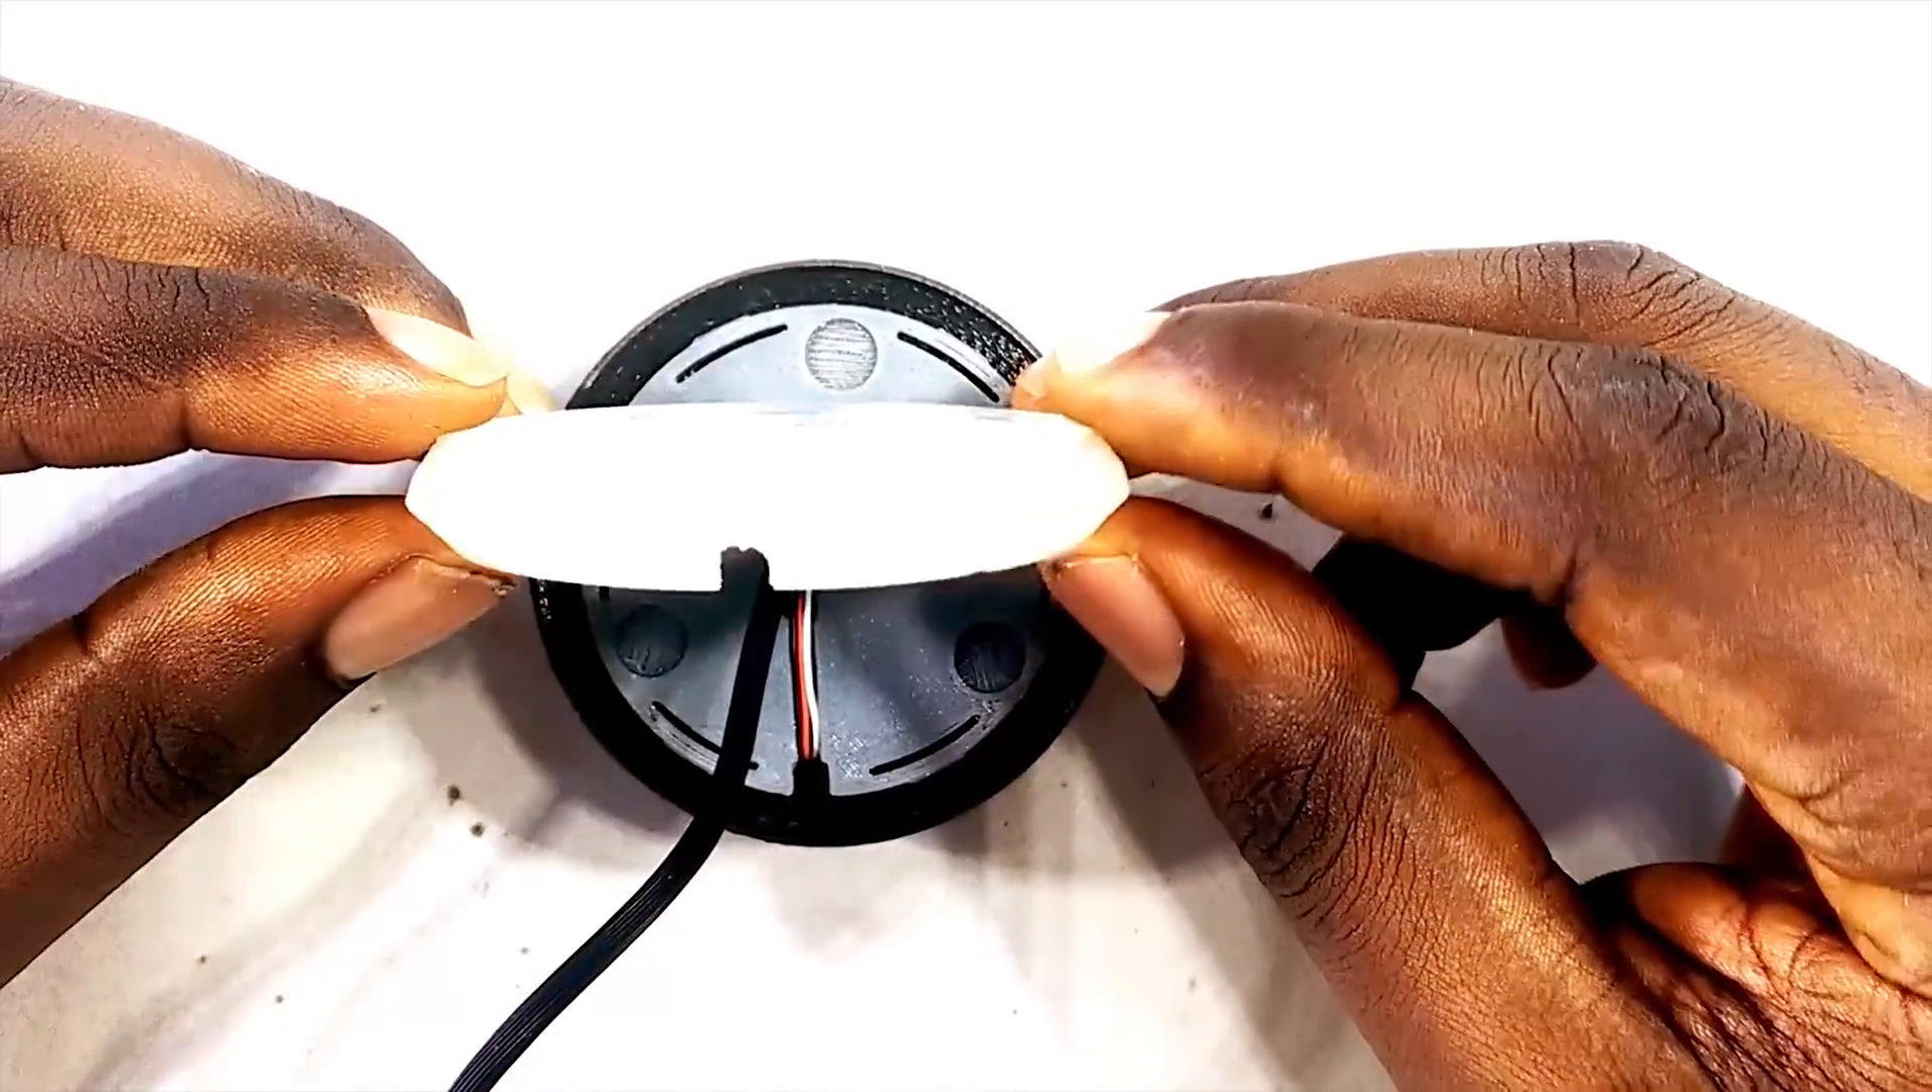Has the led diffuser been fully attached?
No.